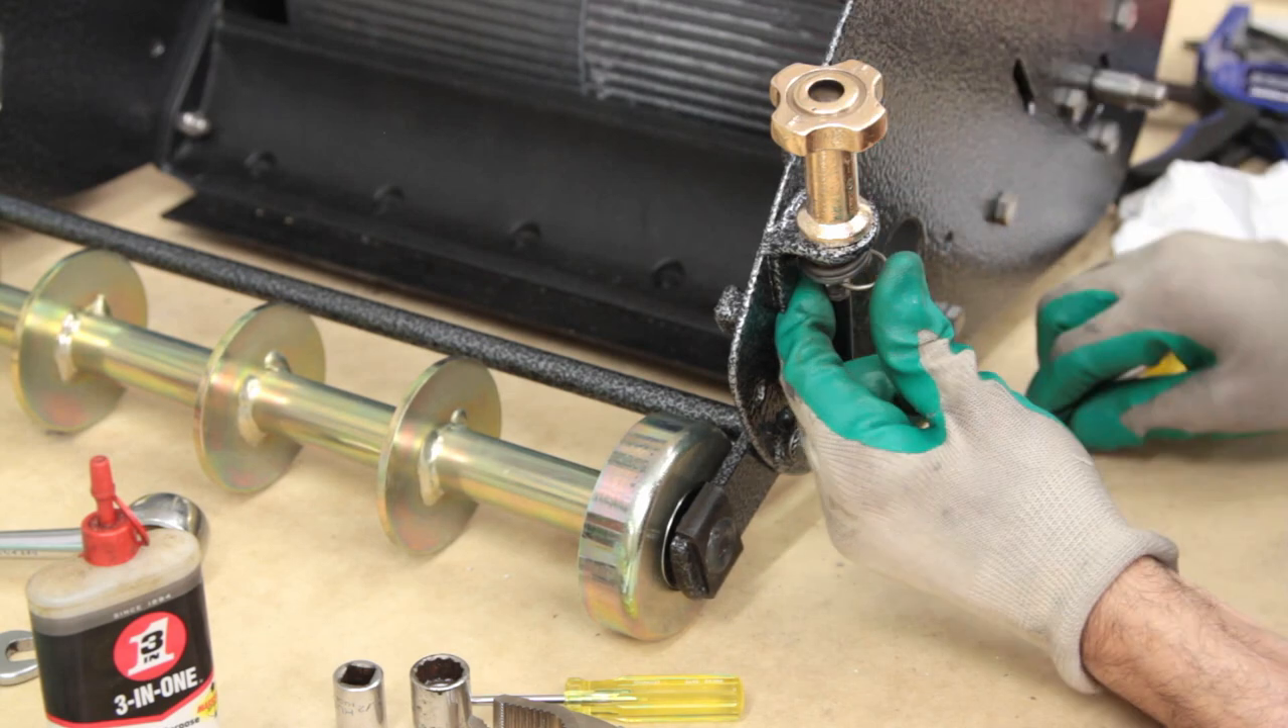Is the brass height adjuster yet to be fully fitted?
Yes.